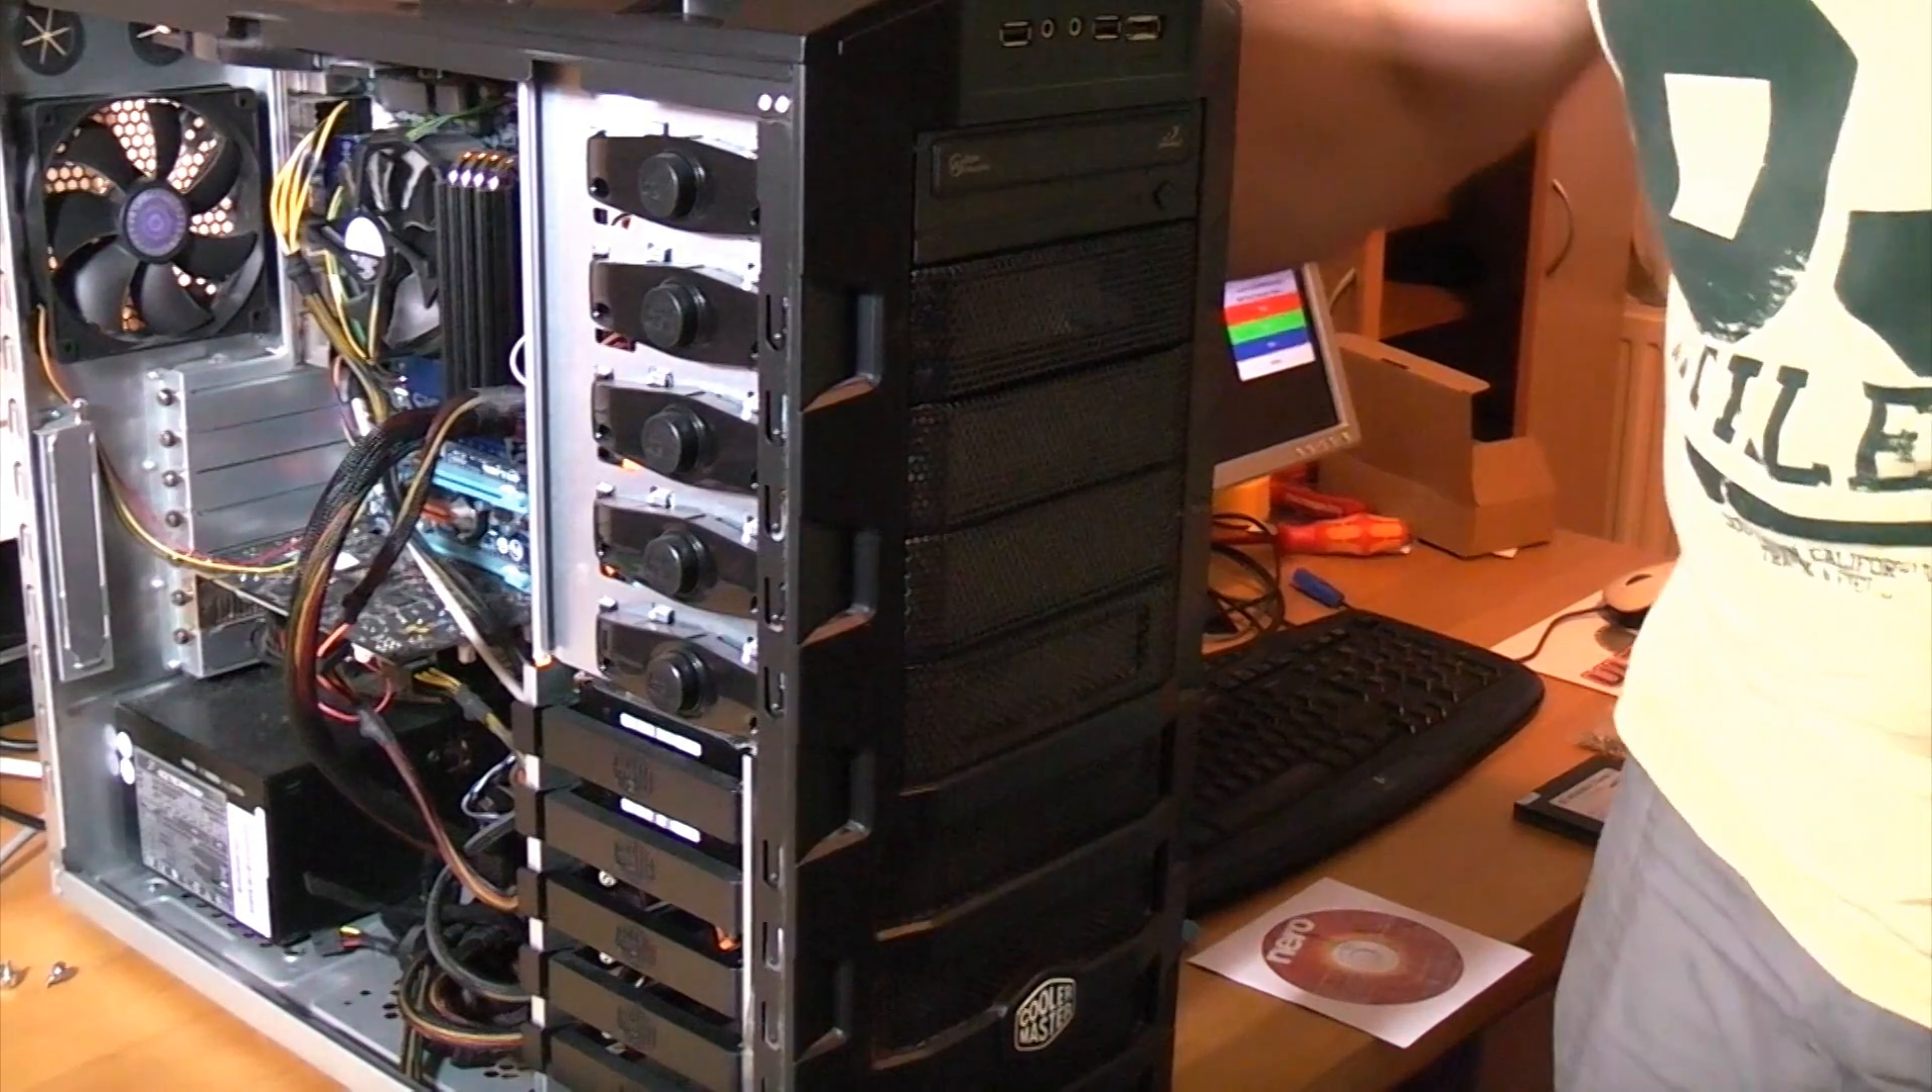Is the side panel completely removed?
Yes.